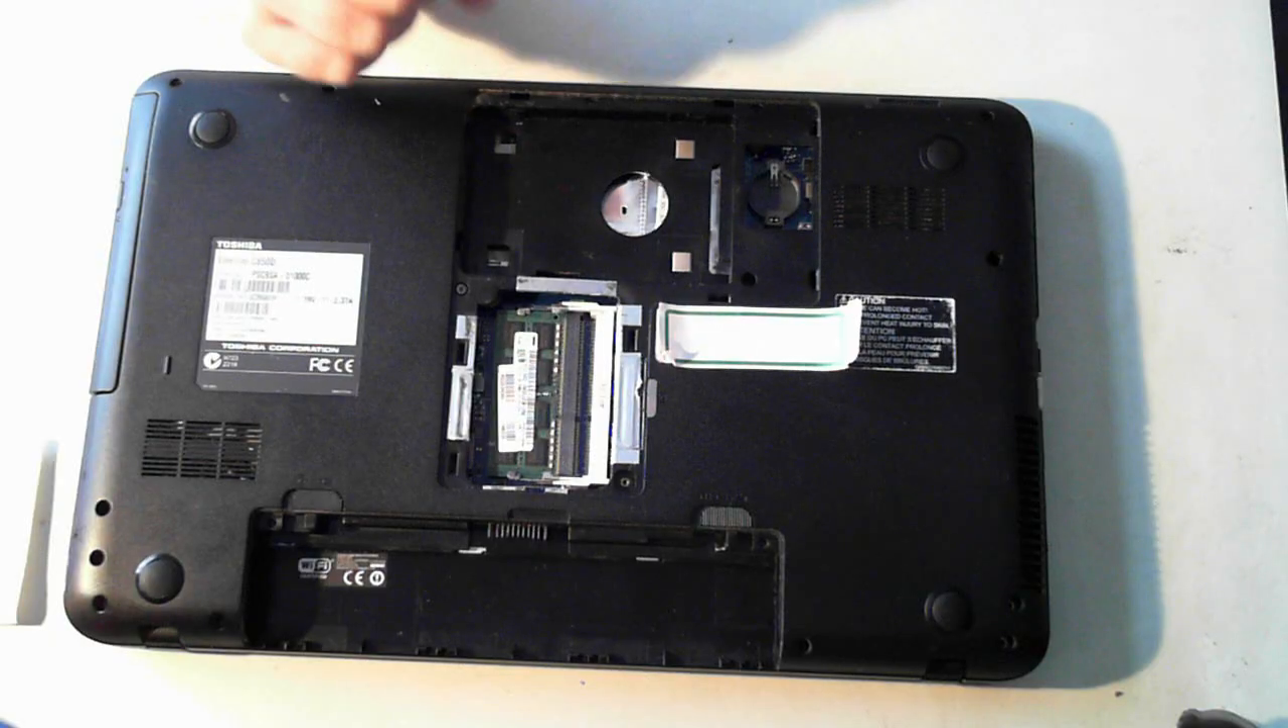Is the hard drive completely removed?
Yes.